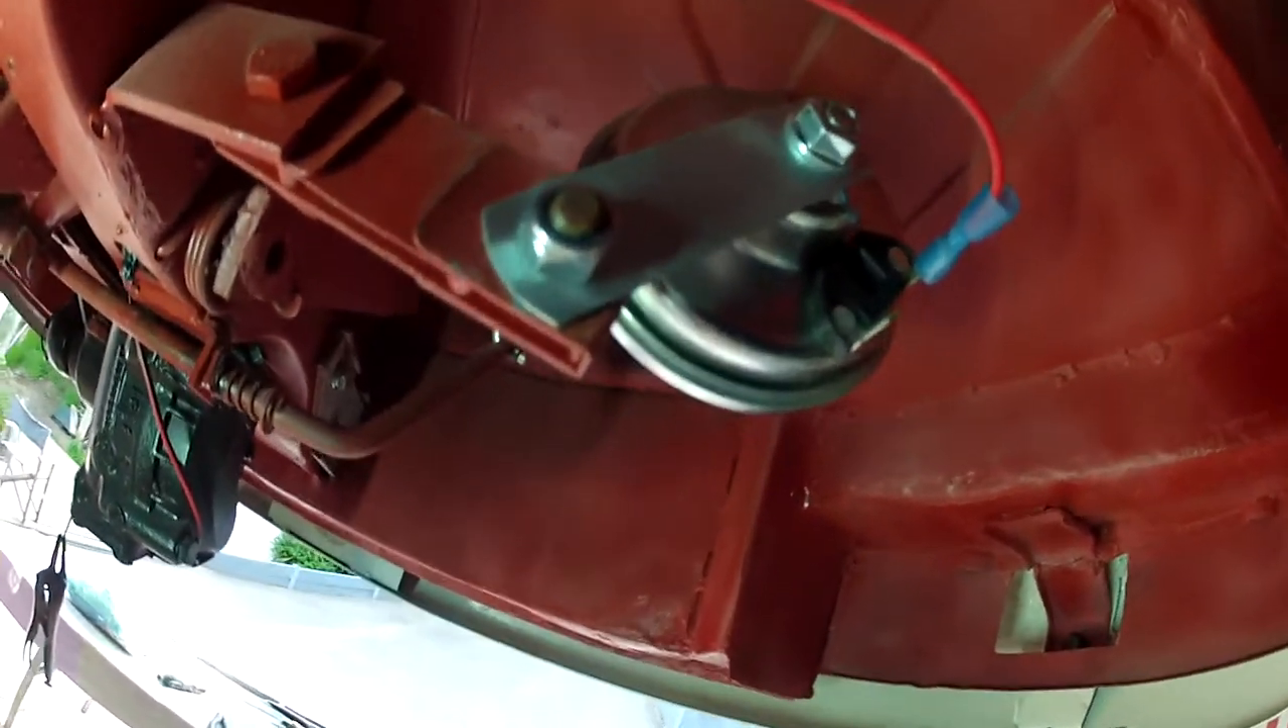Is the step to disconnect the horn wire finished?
No.